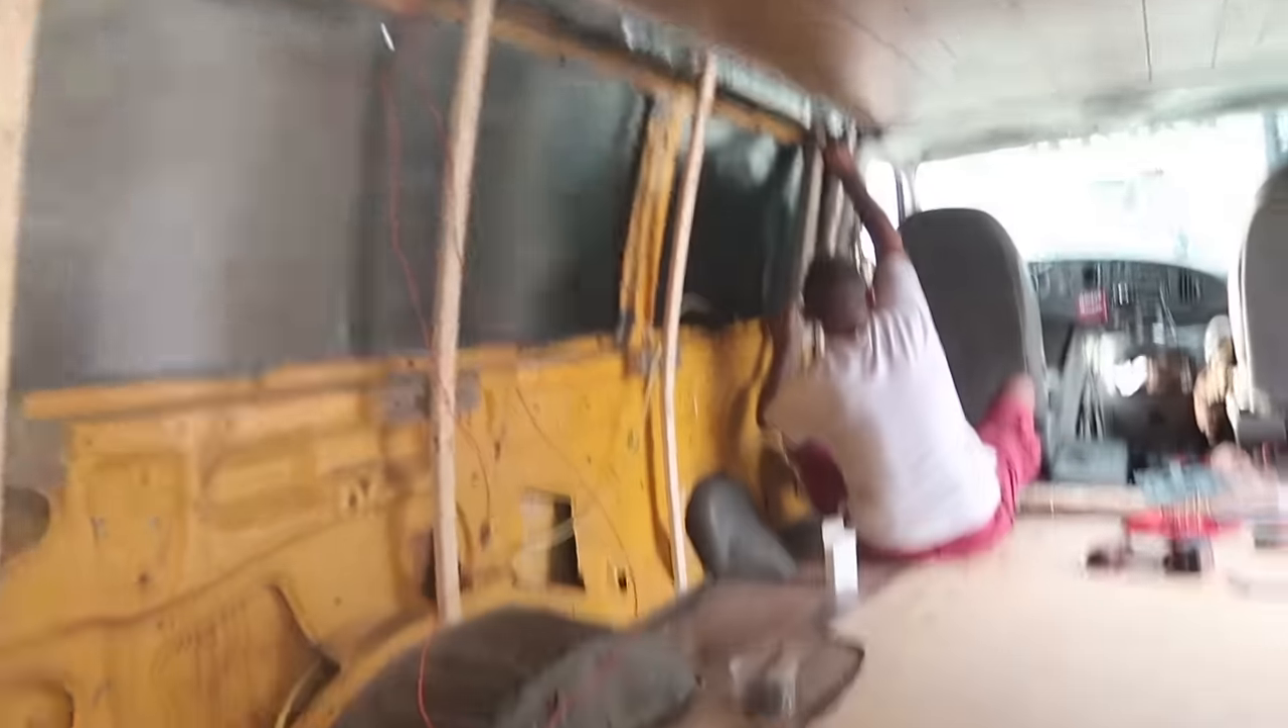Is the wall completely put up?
No.